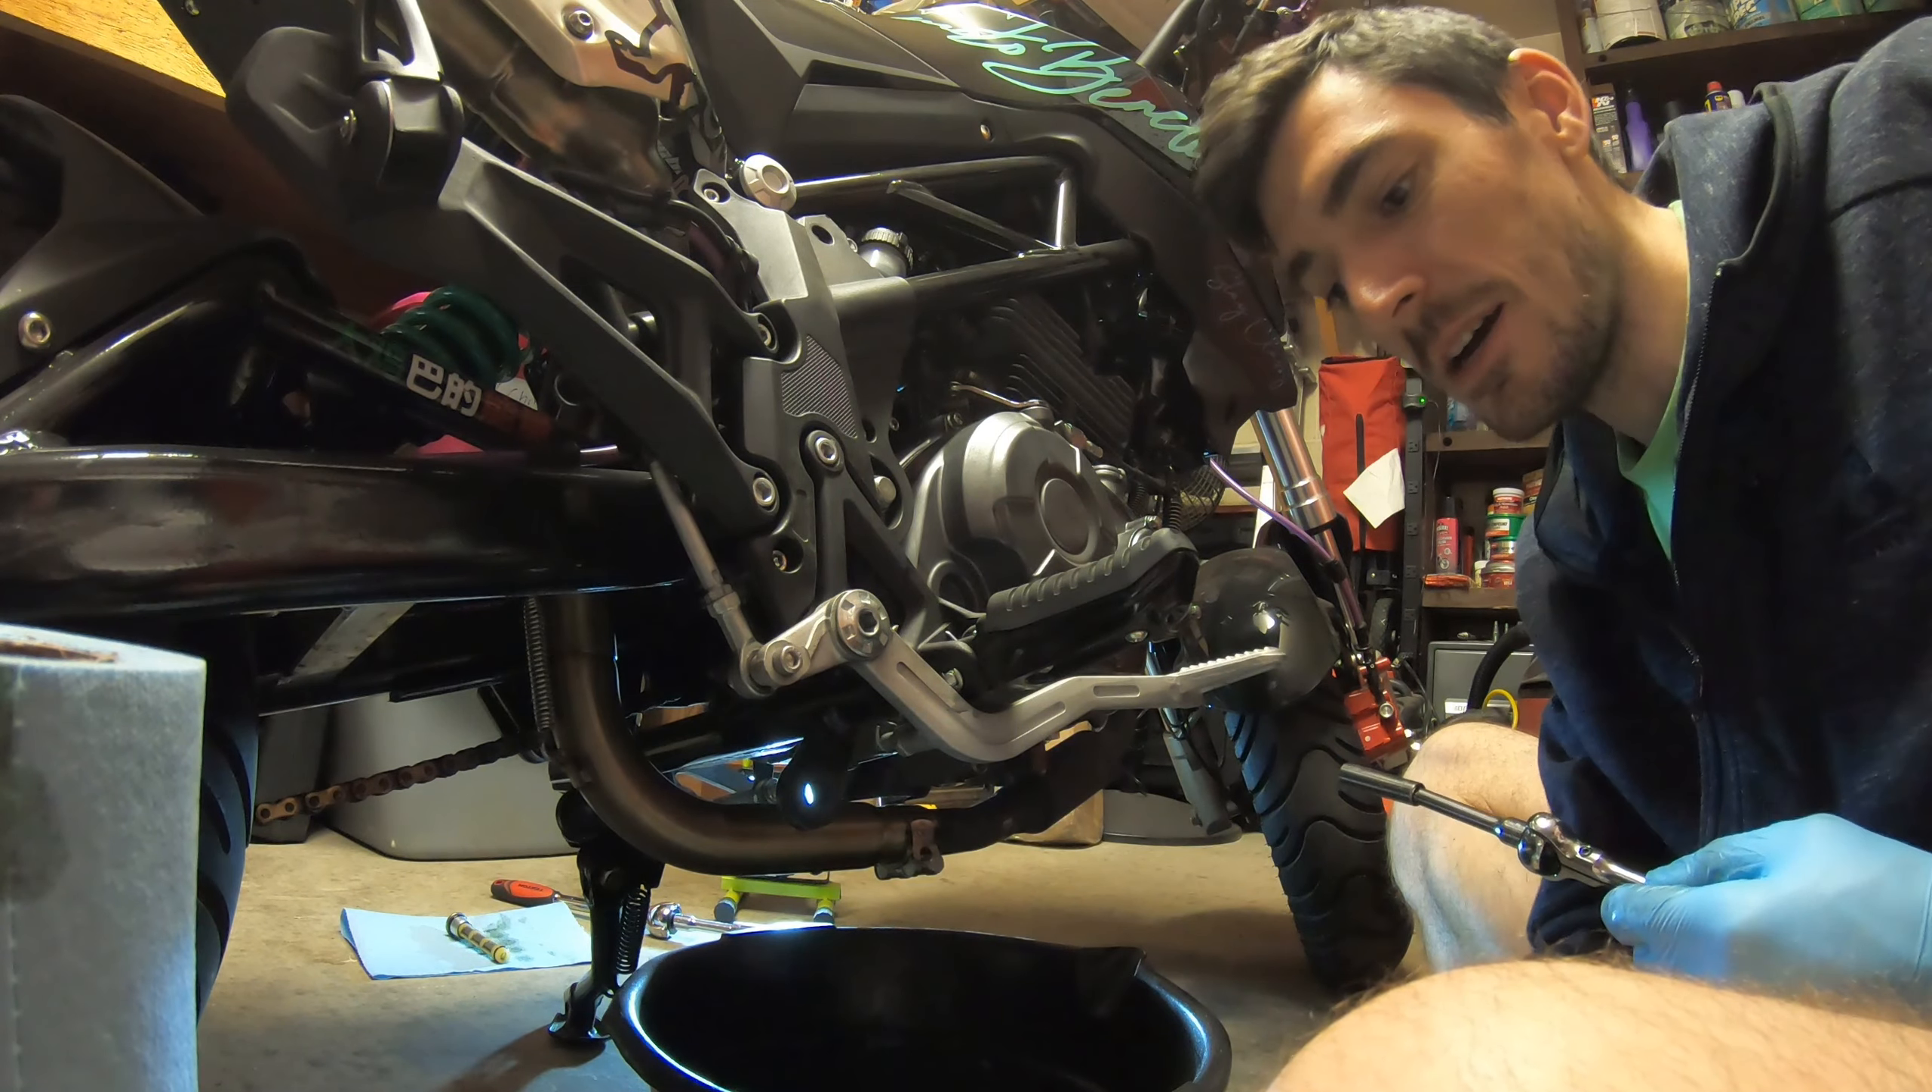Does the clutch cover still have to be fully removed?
Yes.